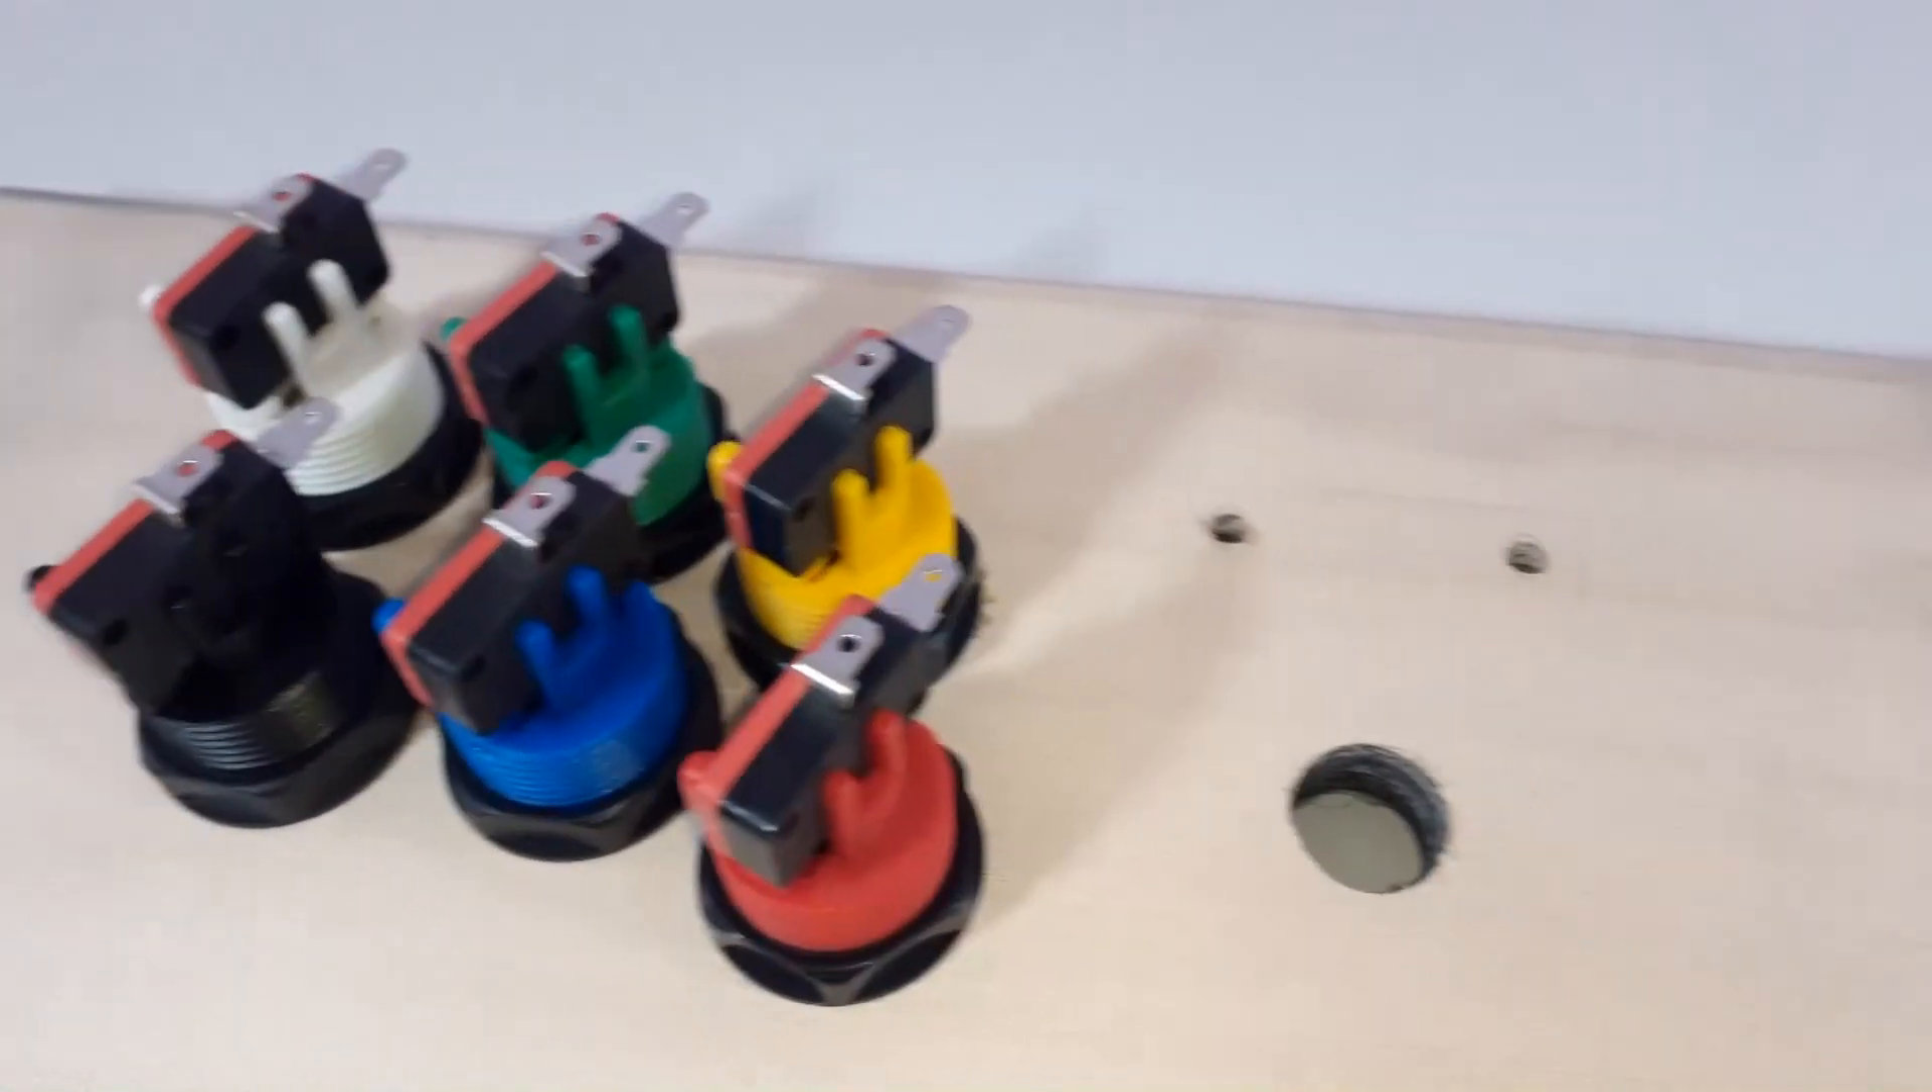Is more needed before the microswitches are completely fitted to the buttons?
No.